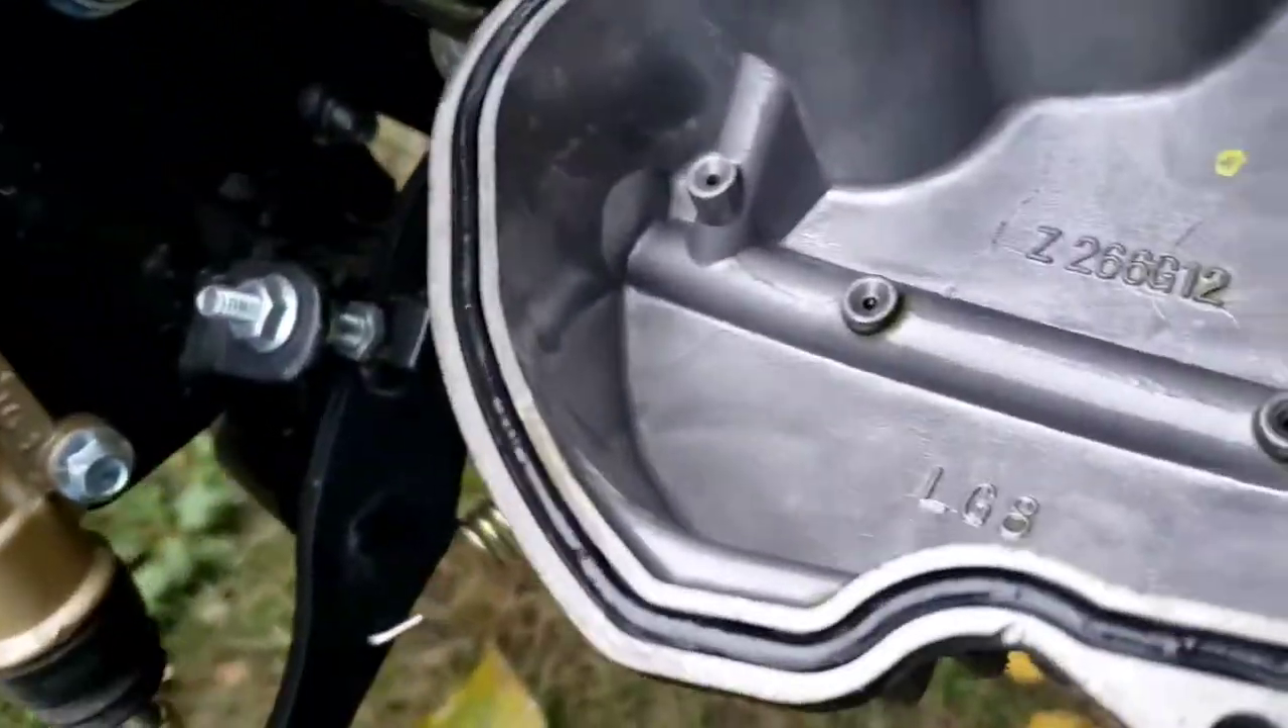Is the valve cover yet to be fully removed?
No.